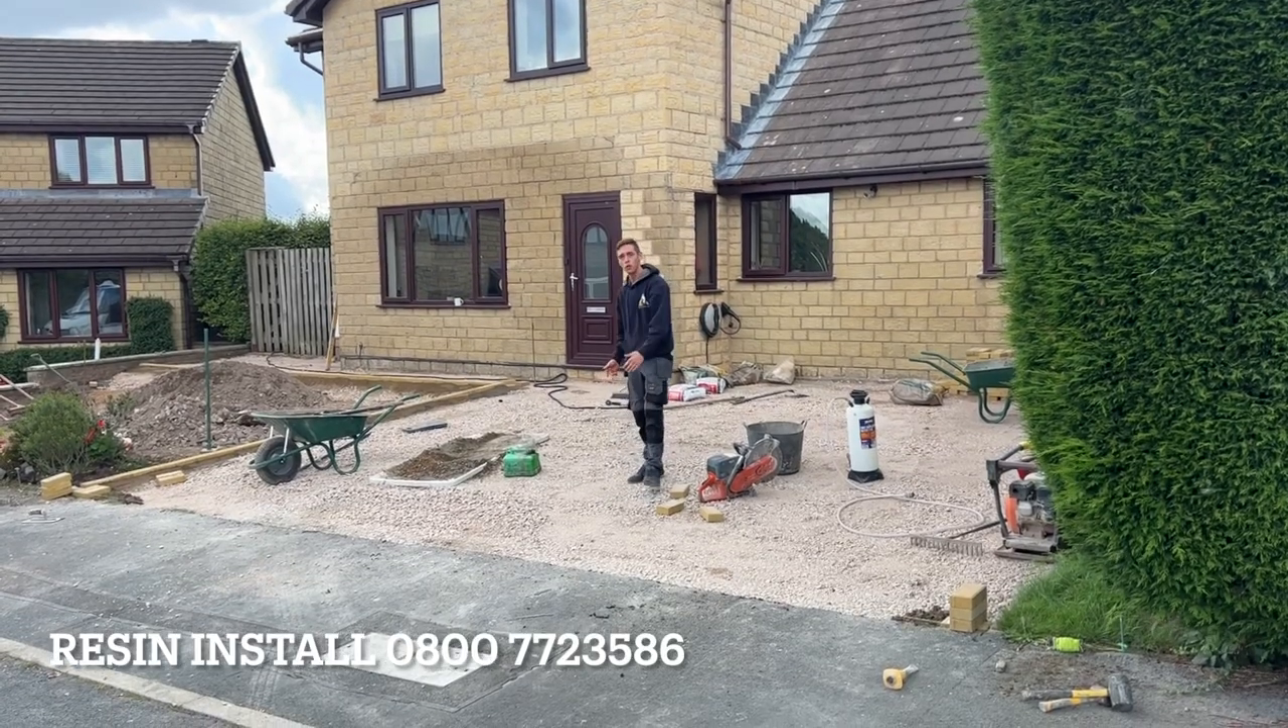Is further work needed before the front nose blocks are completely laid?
Yes.